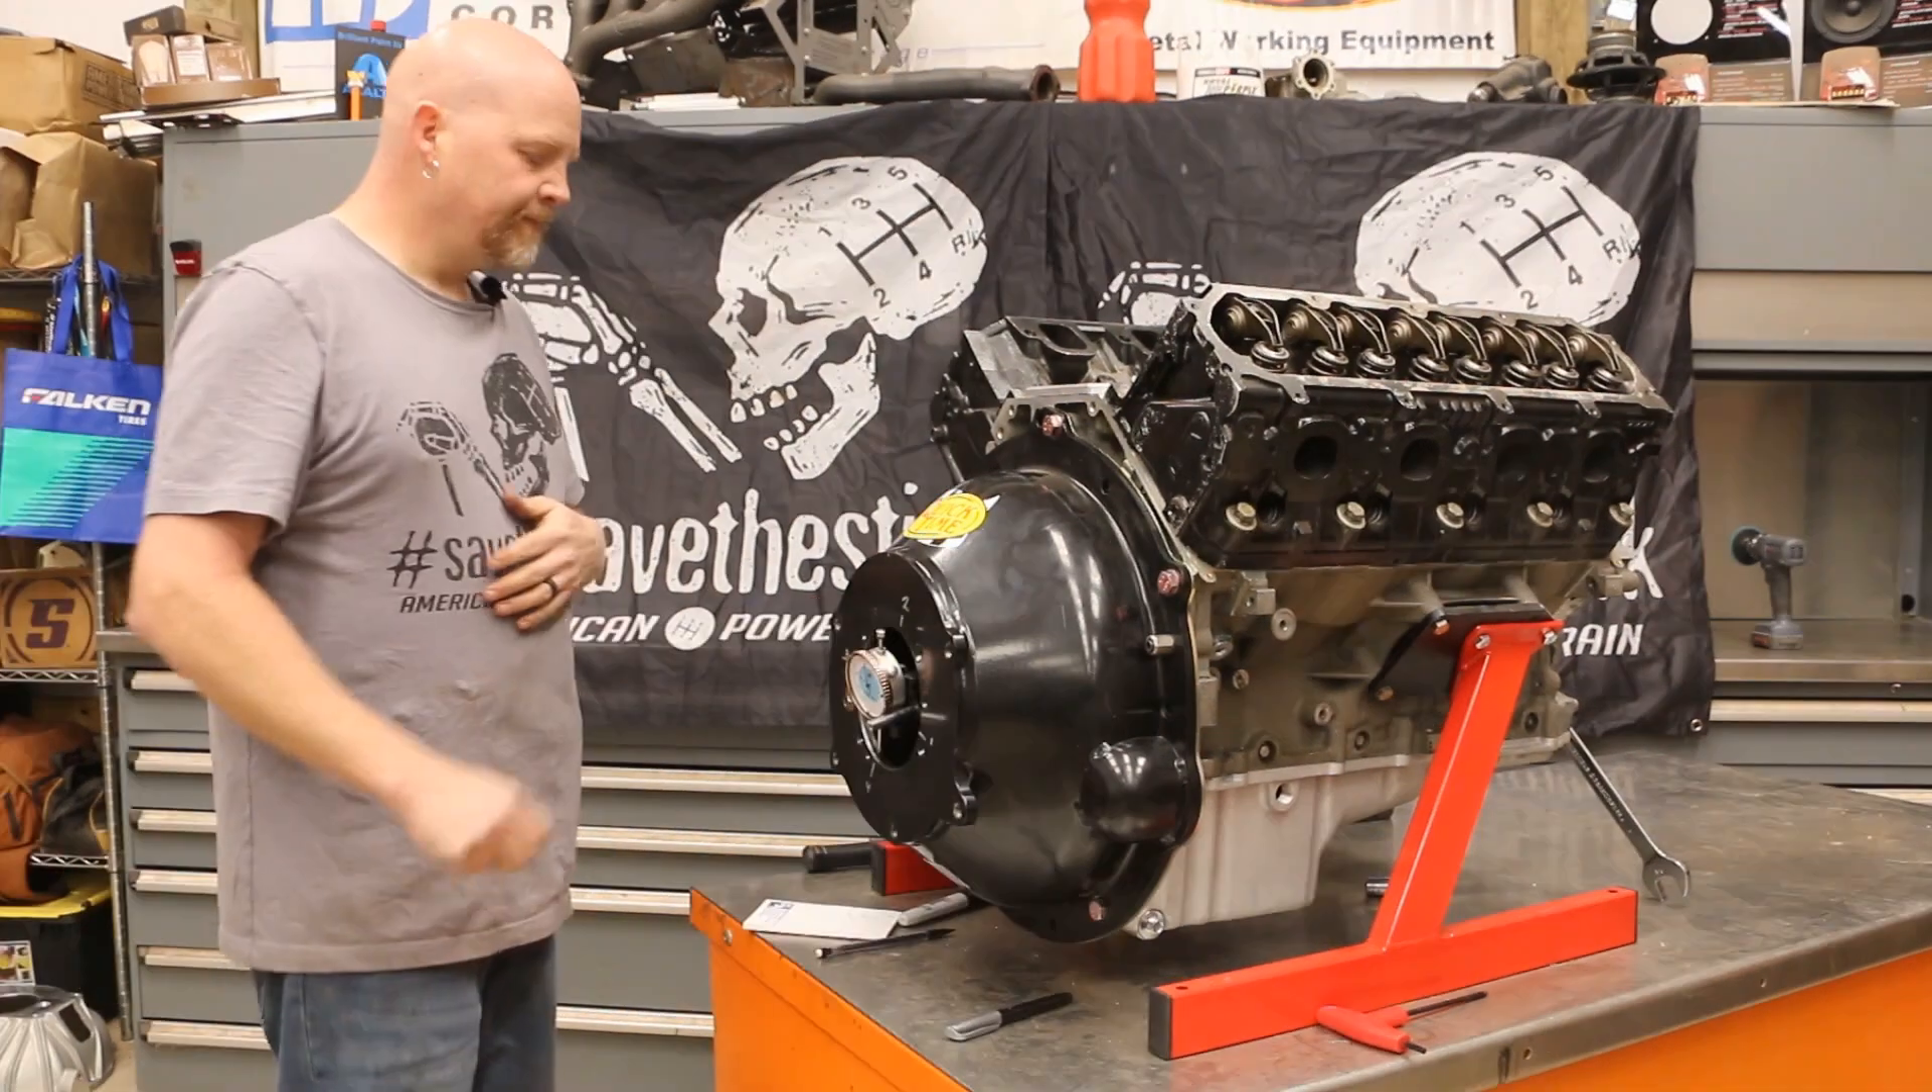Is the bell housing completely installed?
Yes.